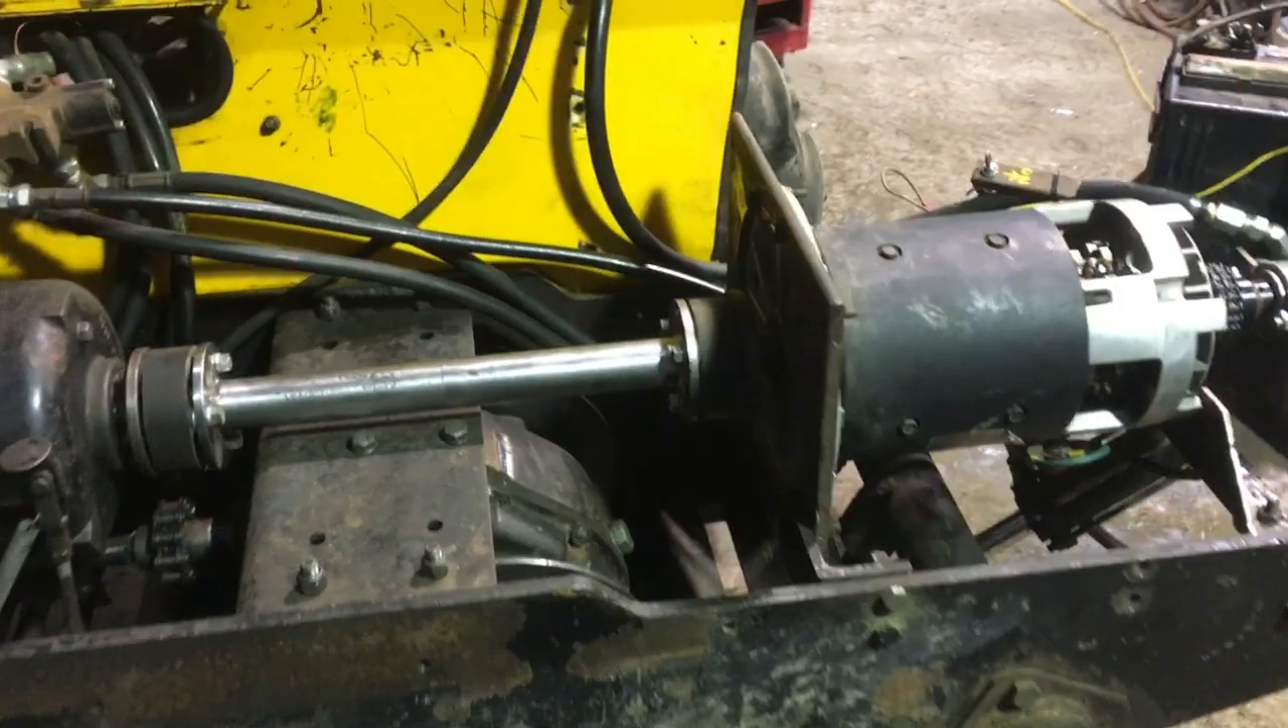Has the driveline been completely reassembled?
Yes.